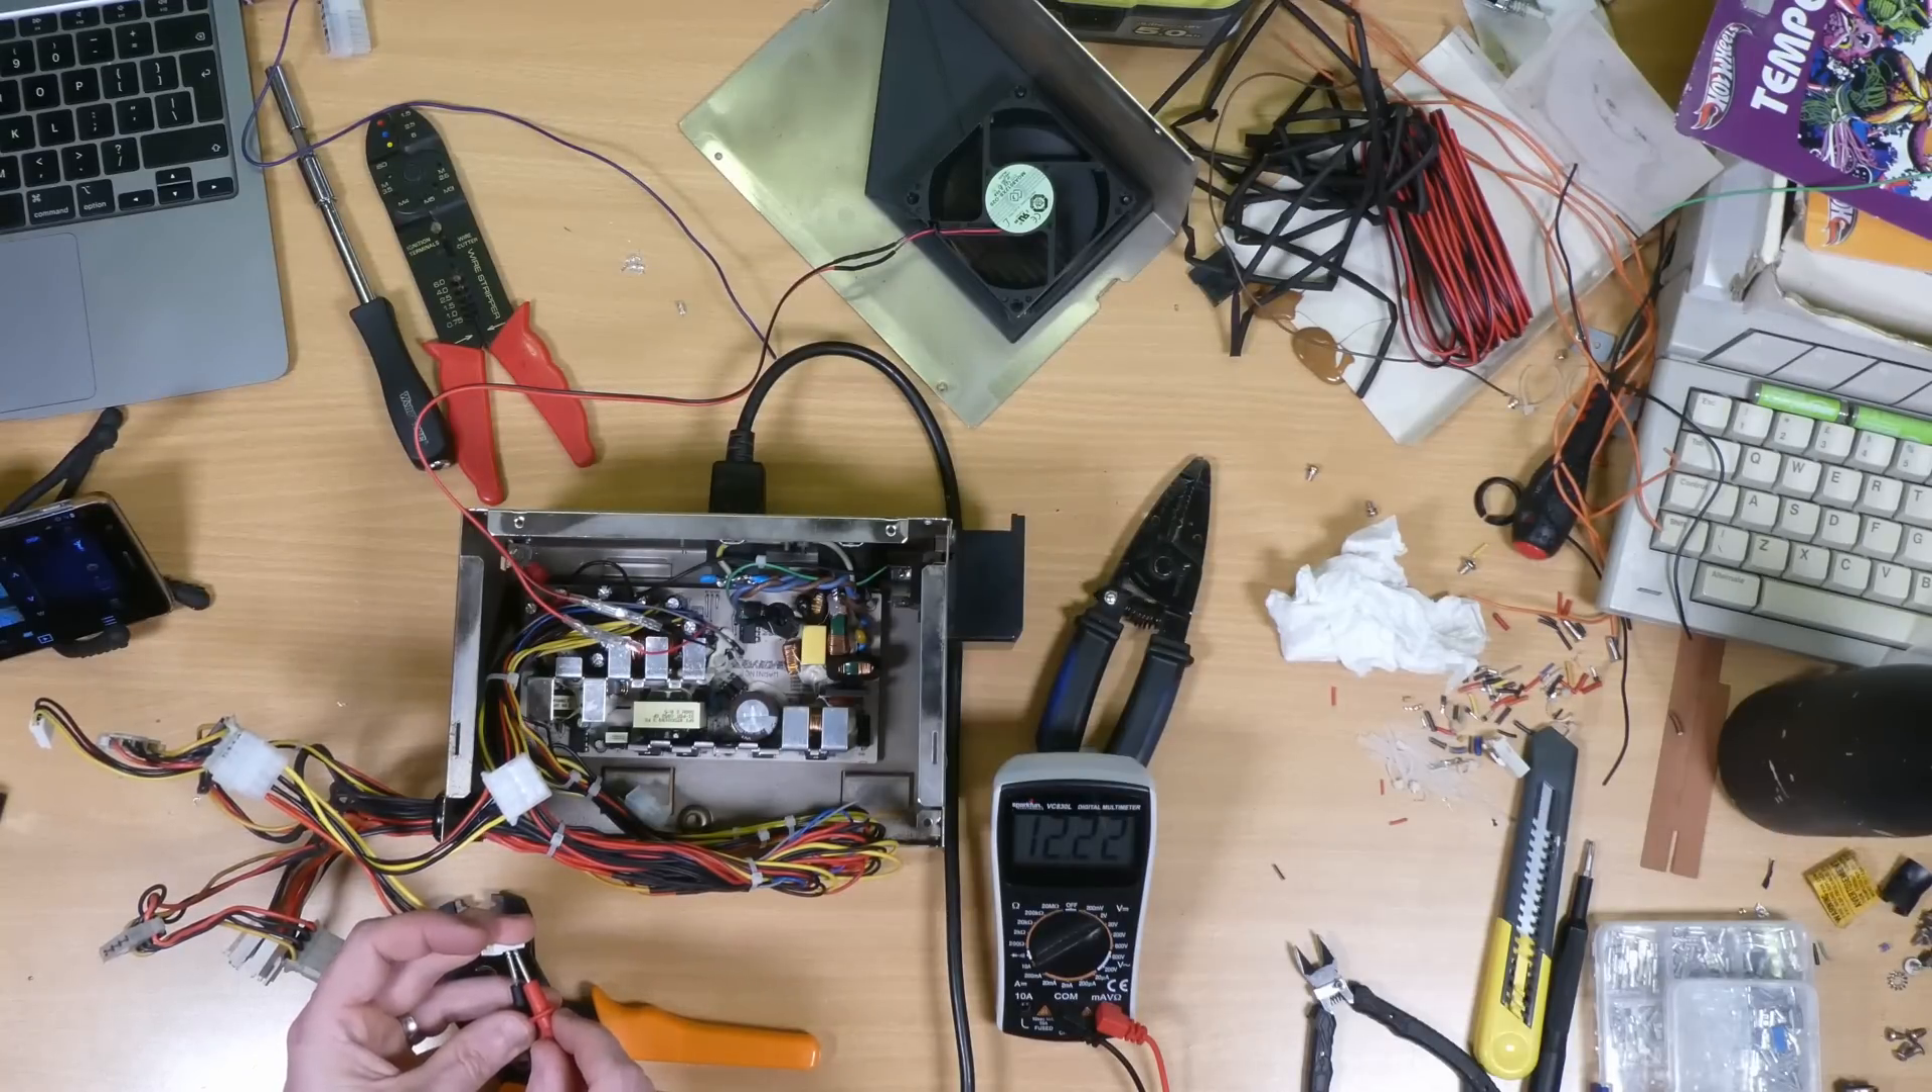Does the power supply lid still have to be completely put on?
Yes.